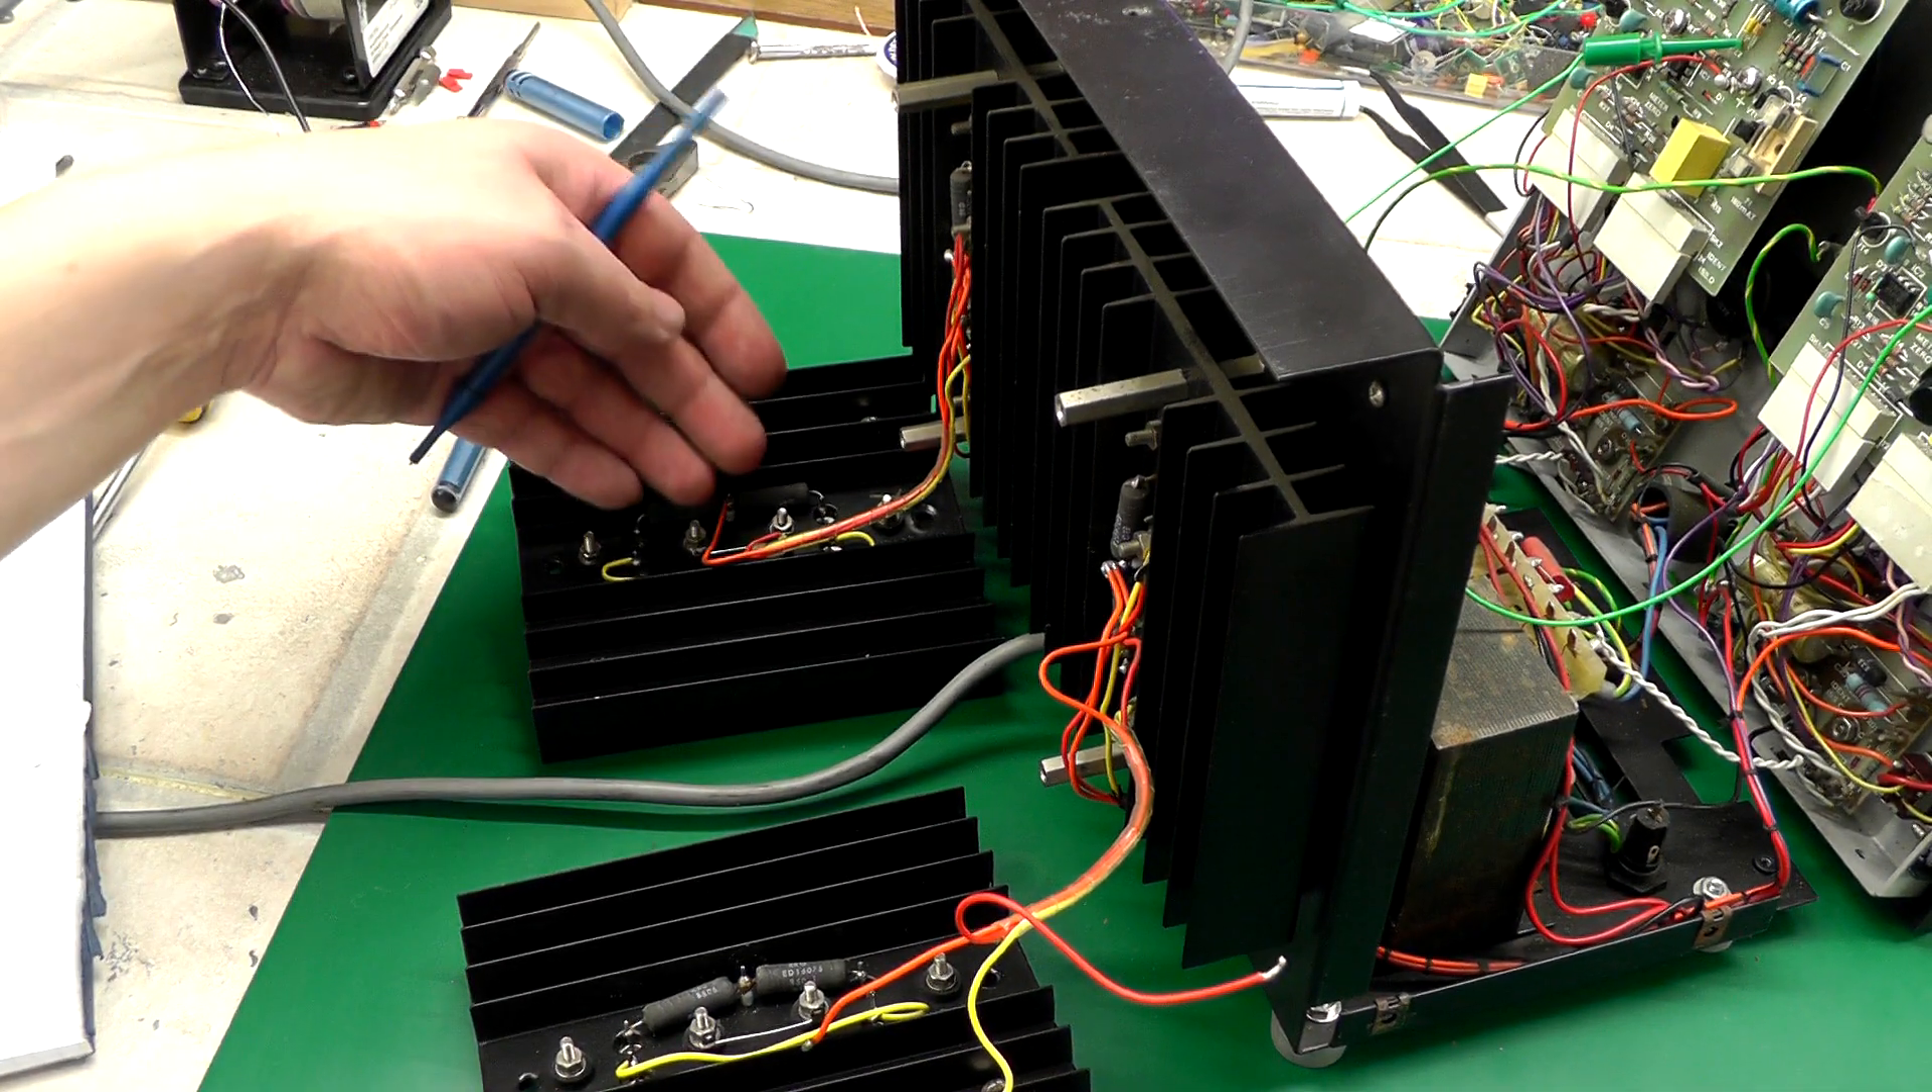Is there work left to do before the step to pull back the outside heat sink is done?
No.